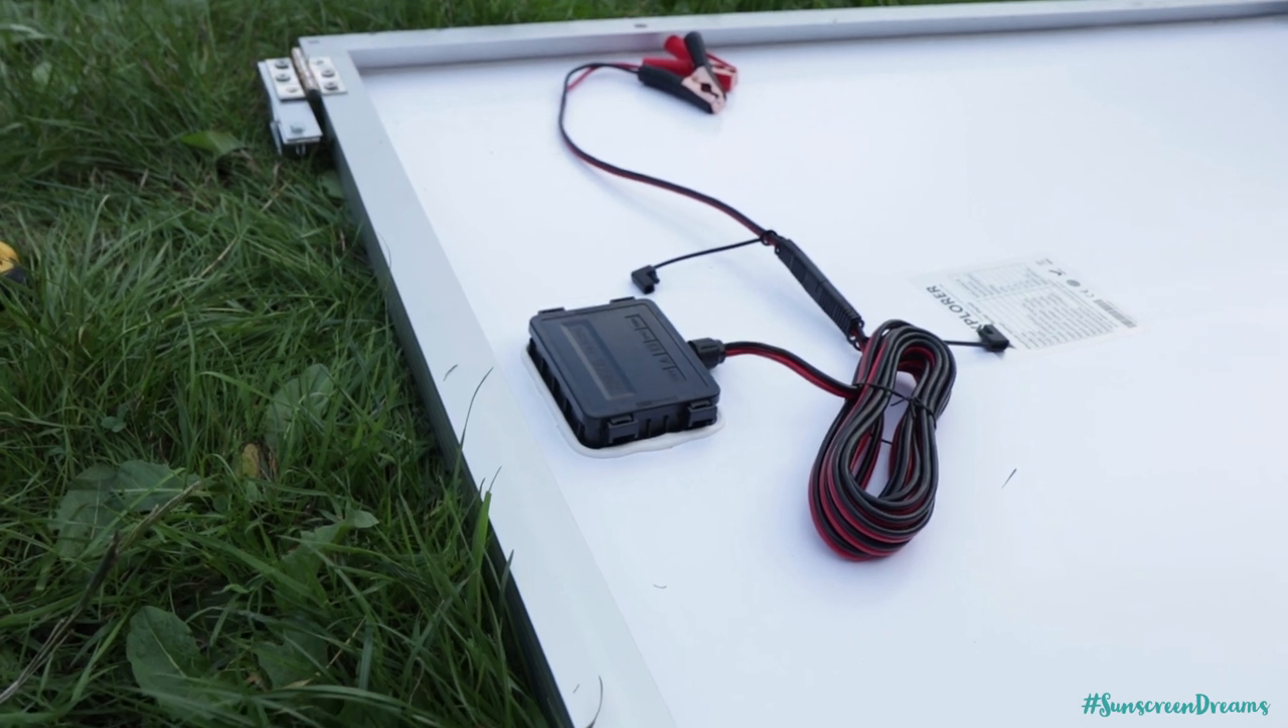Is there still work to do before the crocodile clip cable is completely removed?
Yes.